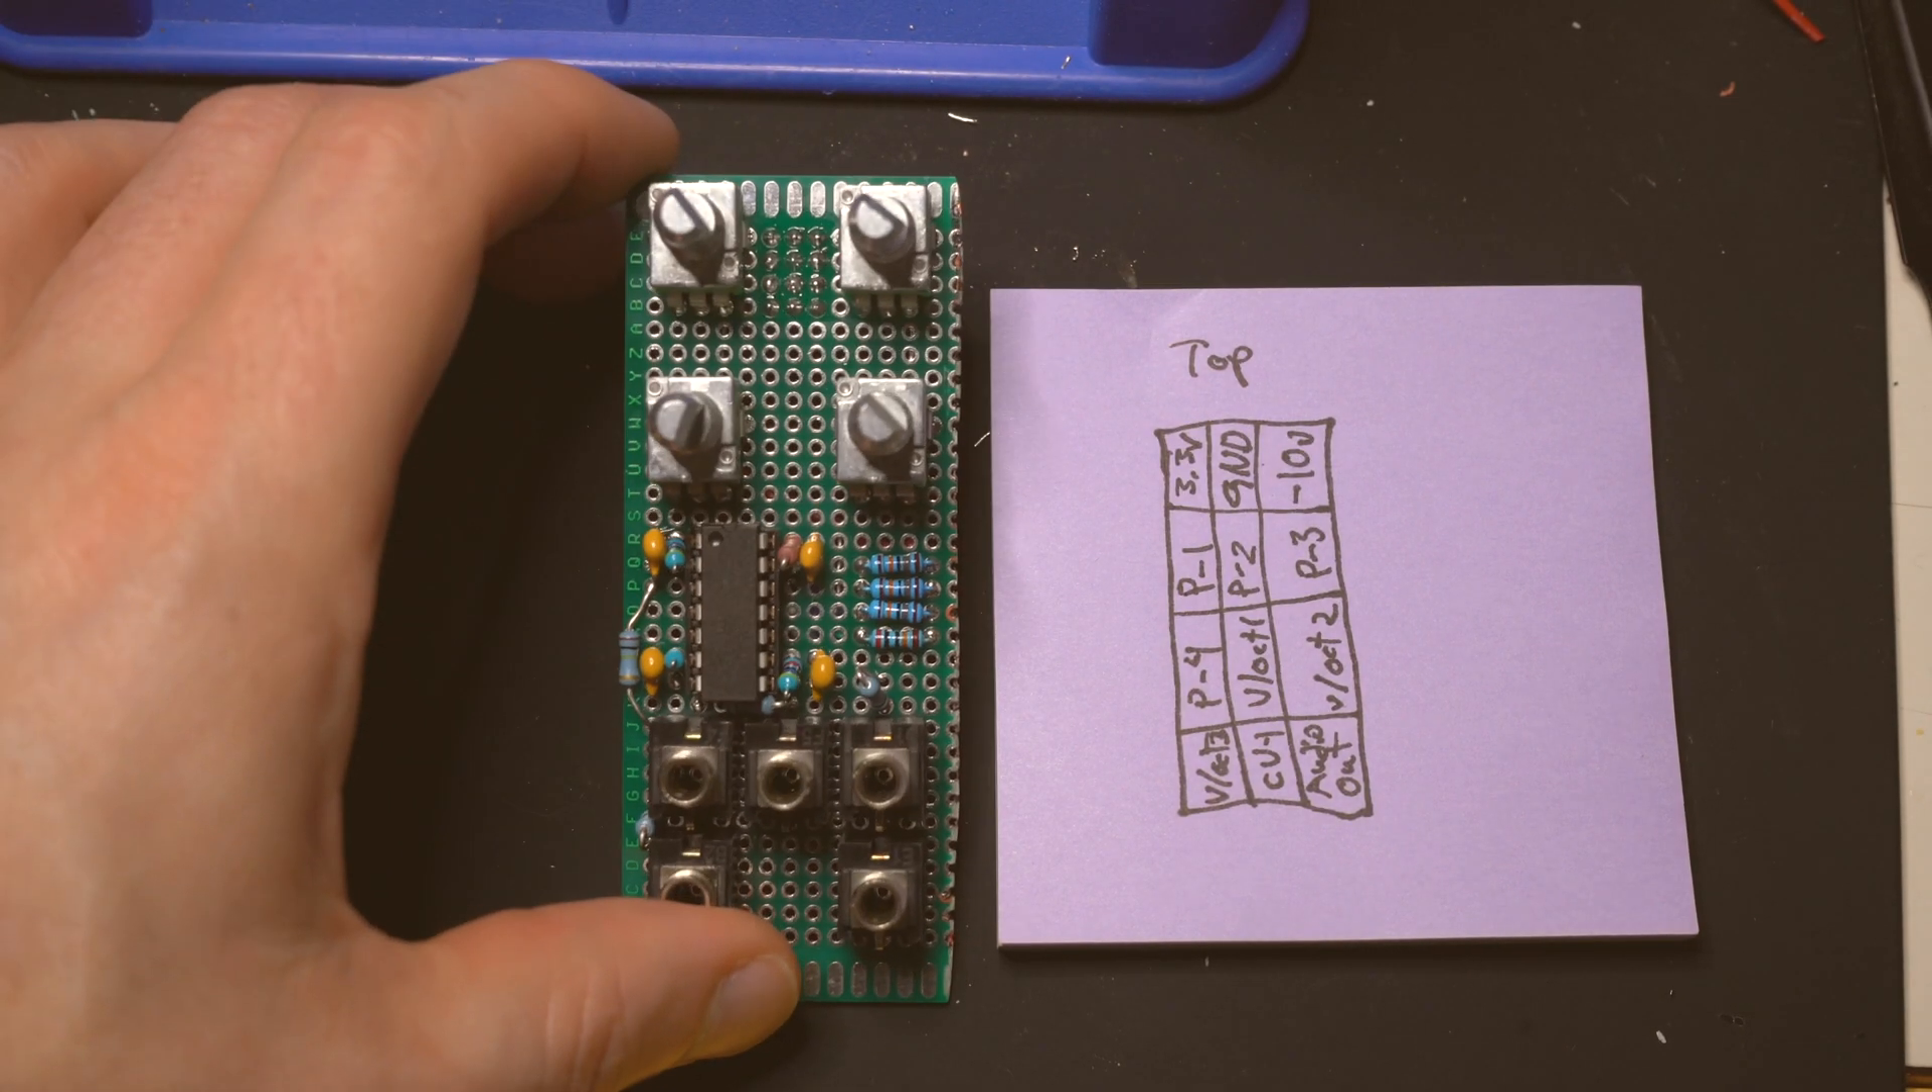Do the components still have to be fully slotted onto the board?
No.